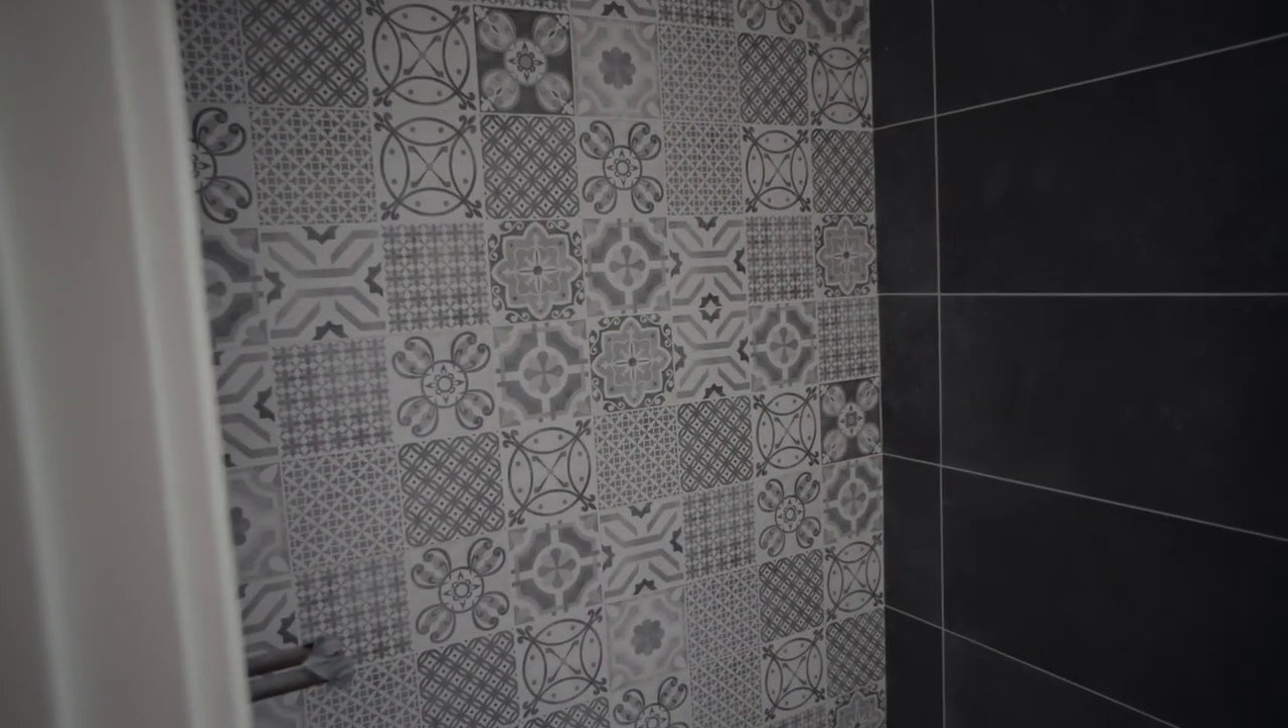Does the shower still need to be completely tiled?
No.